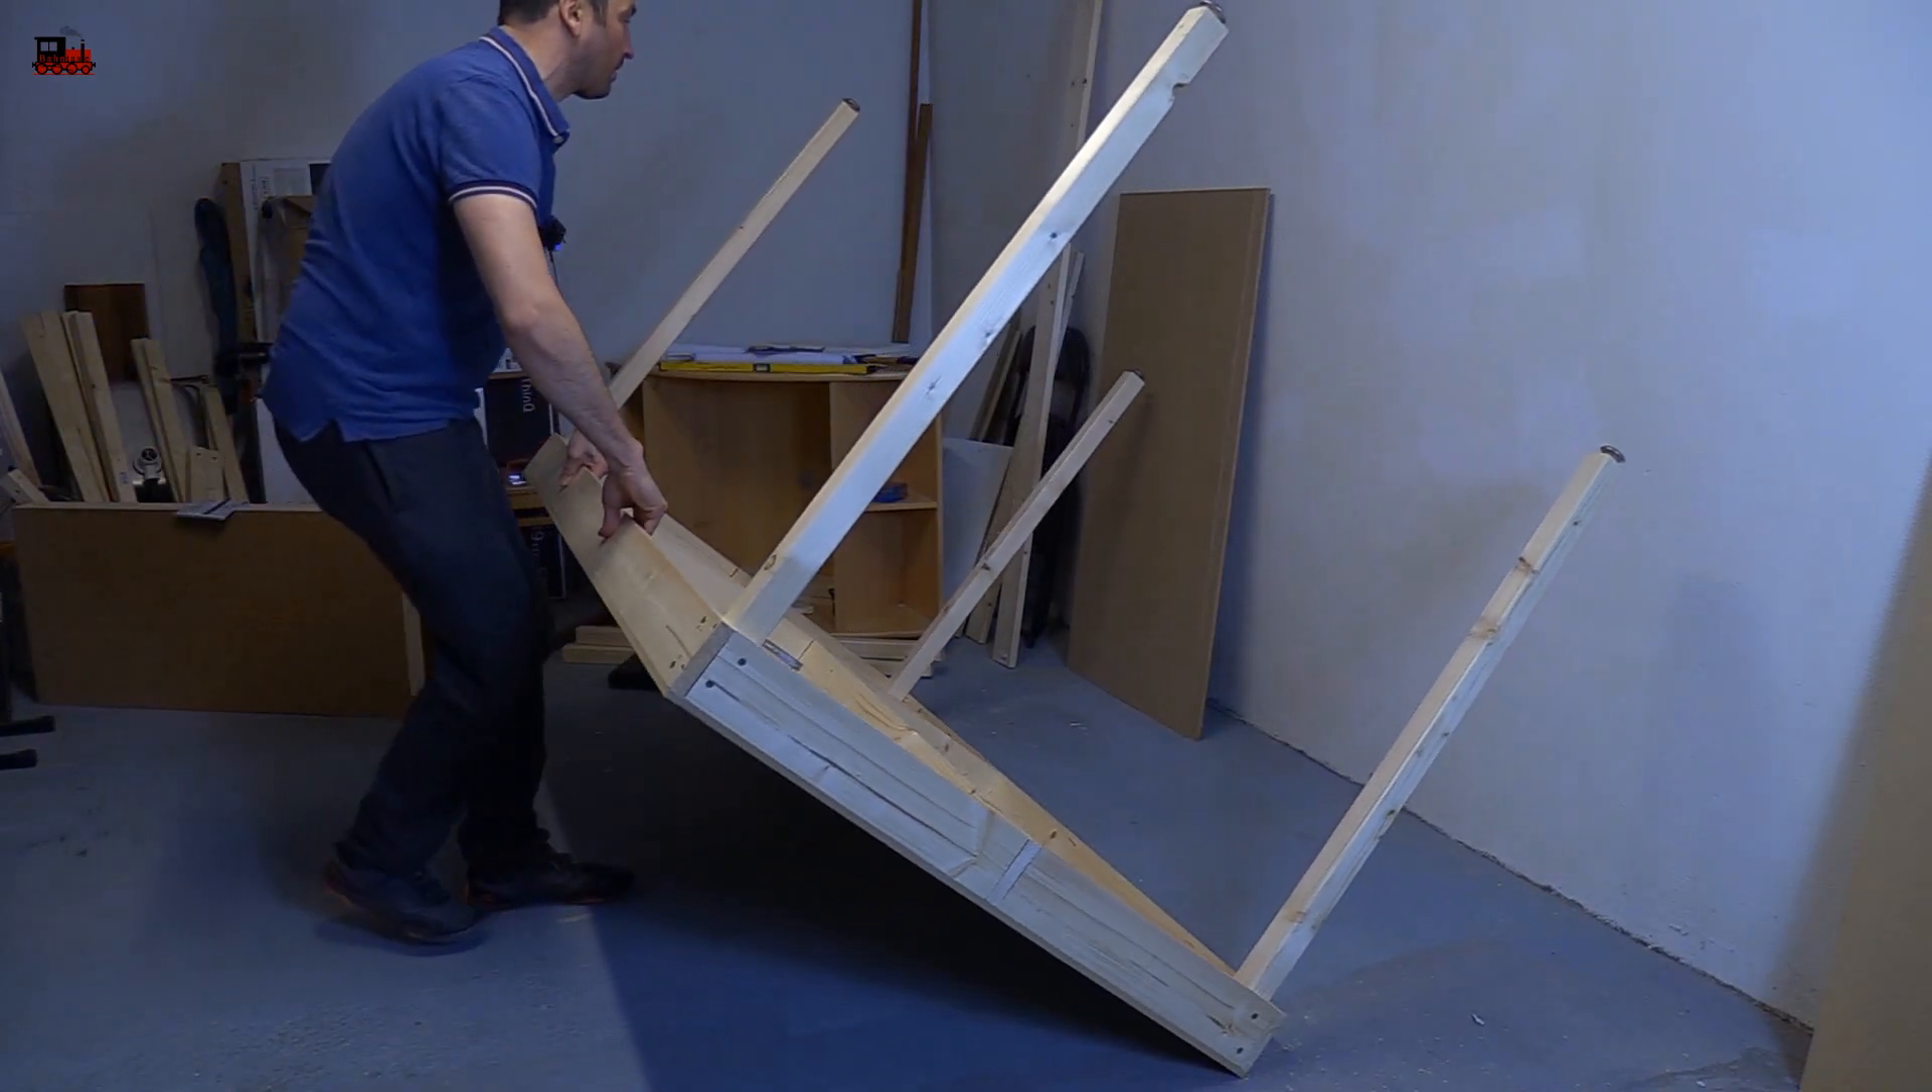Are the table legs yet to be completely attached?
No.